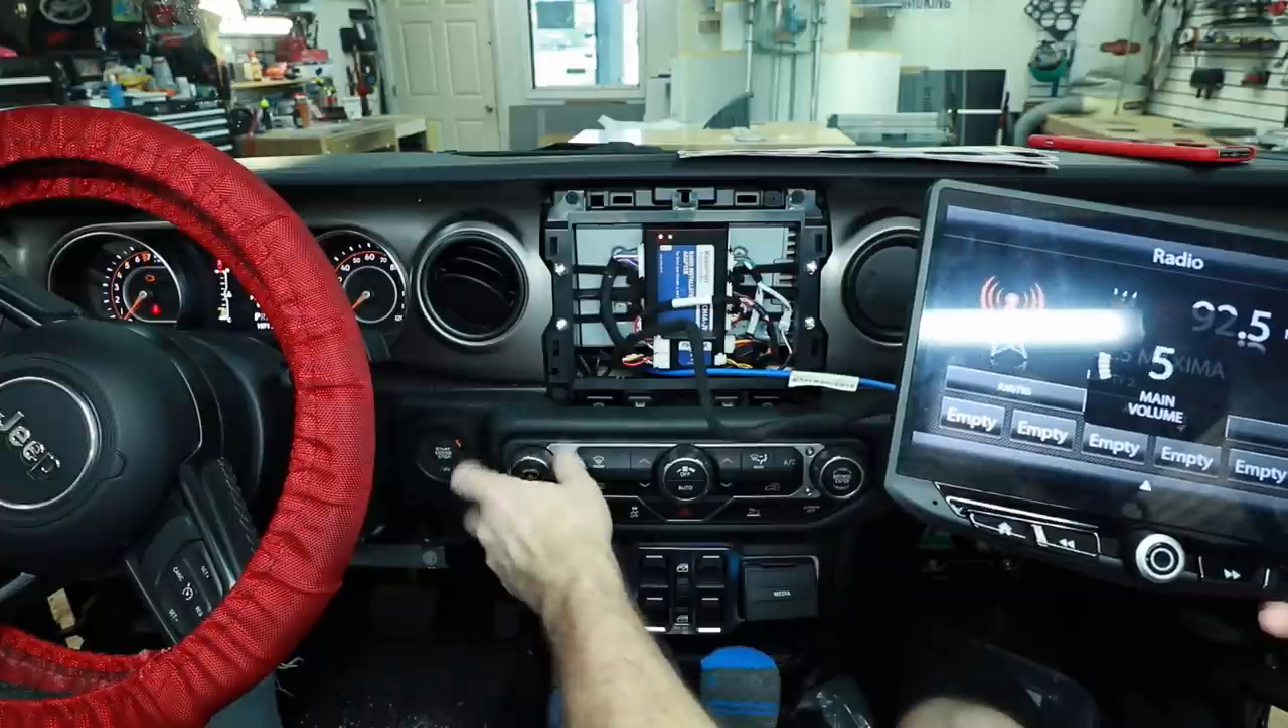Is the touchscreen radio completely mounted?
No.